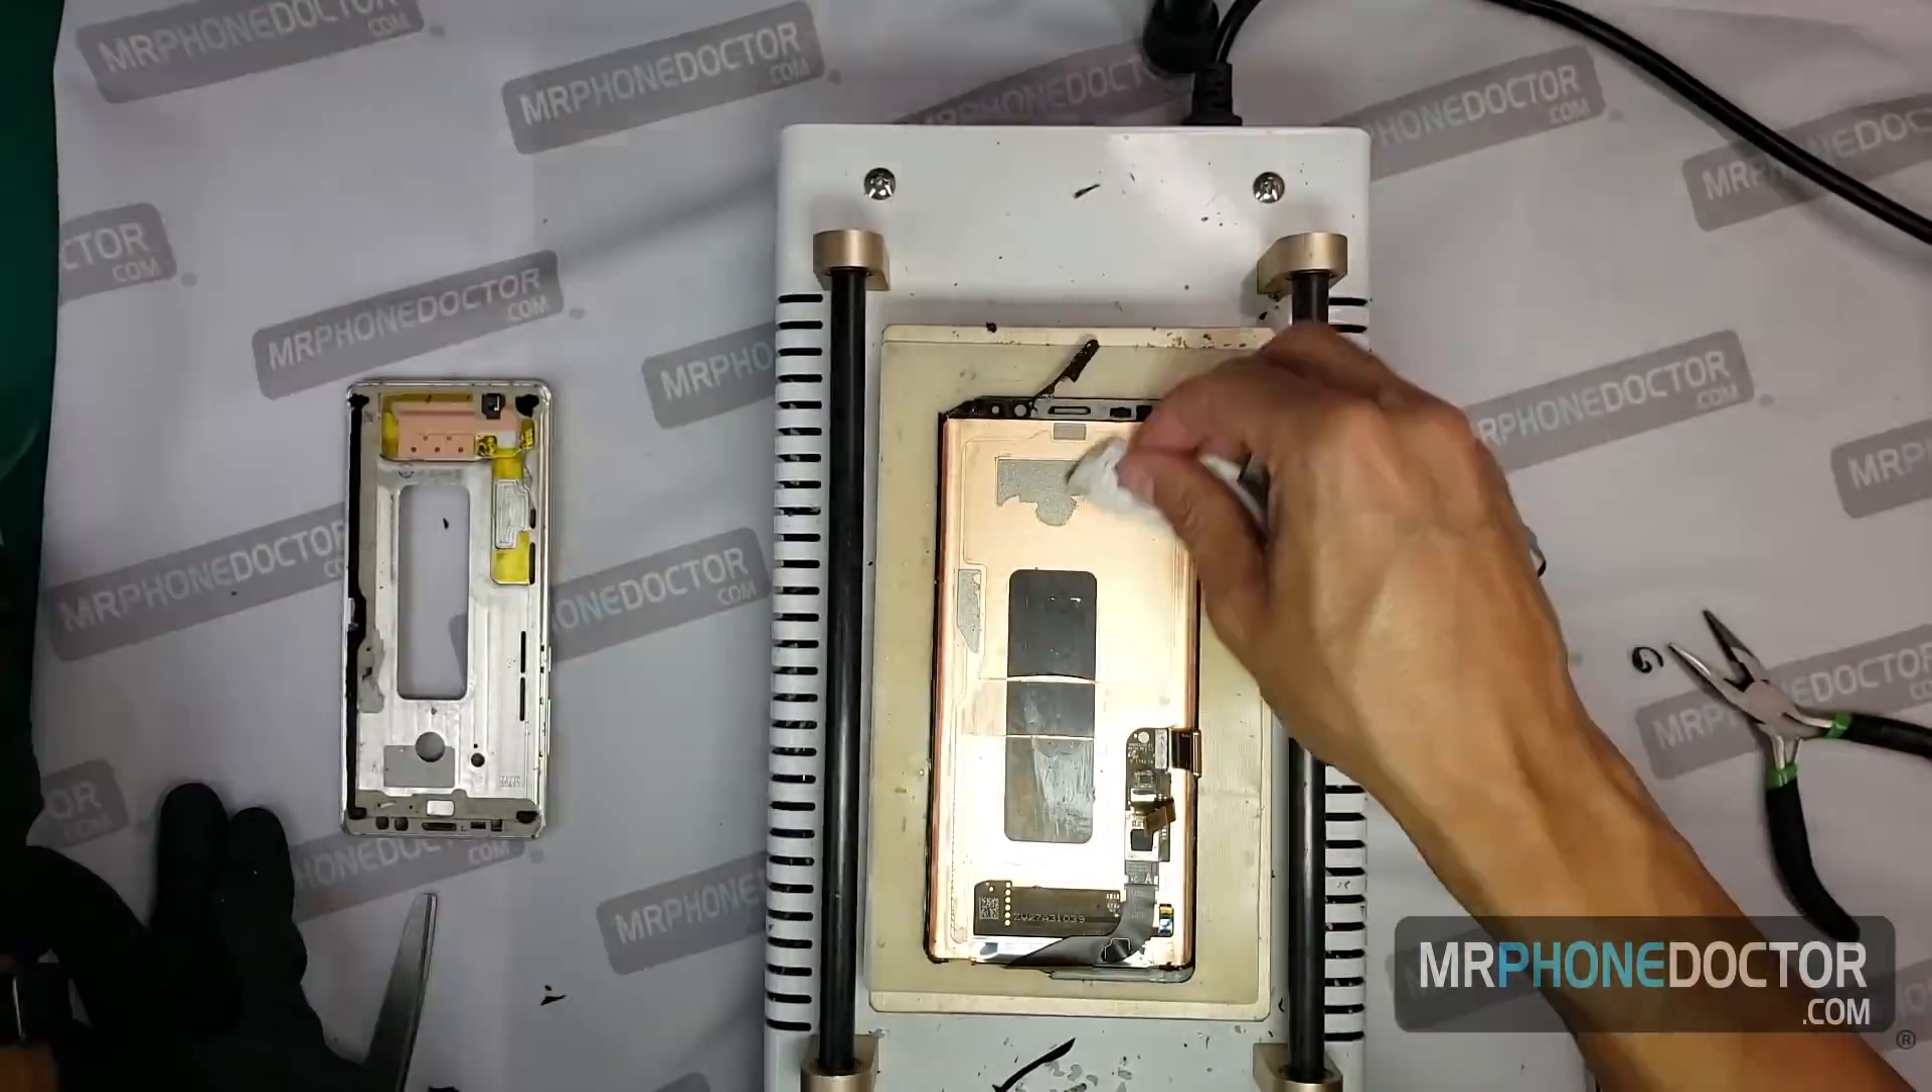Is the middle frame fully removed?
Yes.